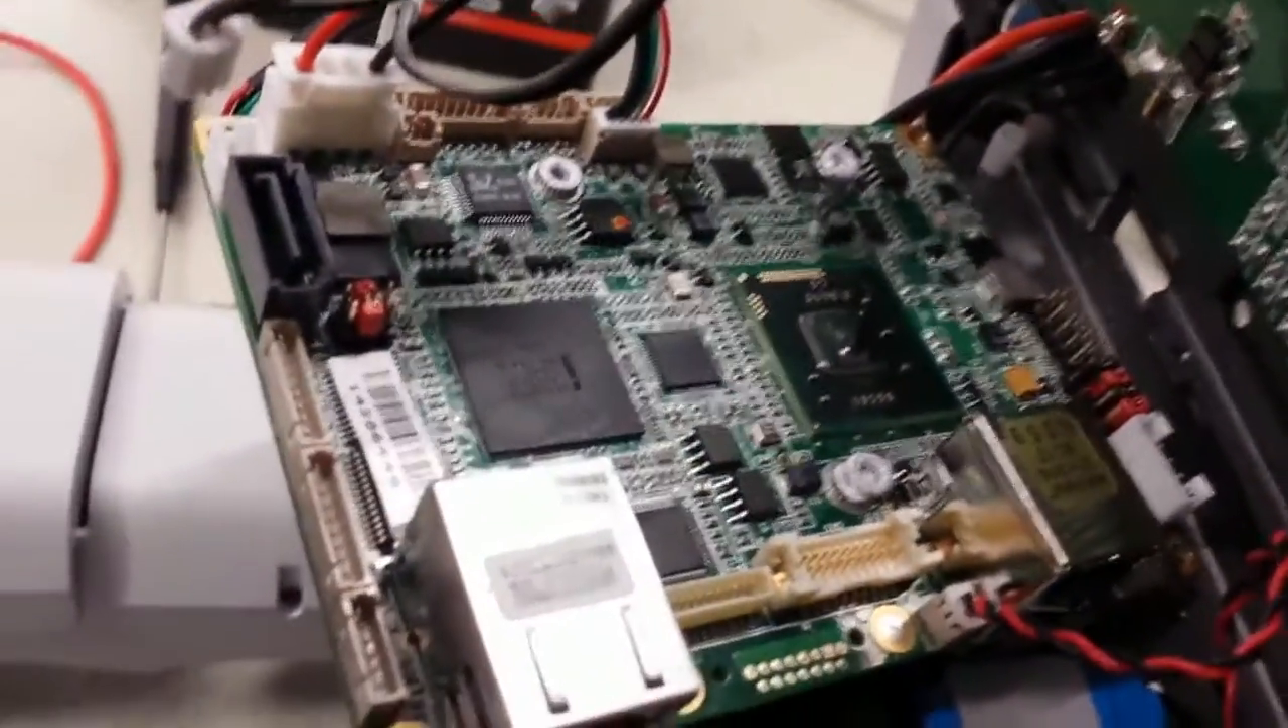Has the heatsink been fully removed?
Yes.